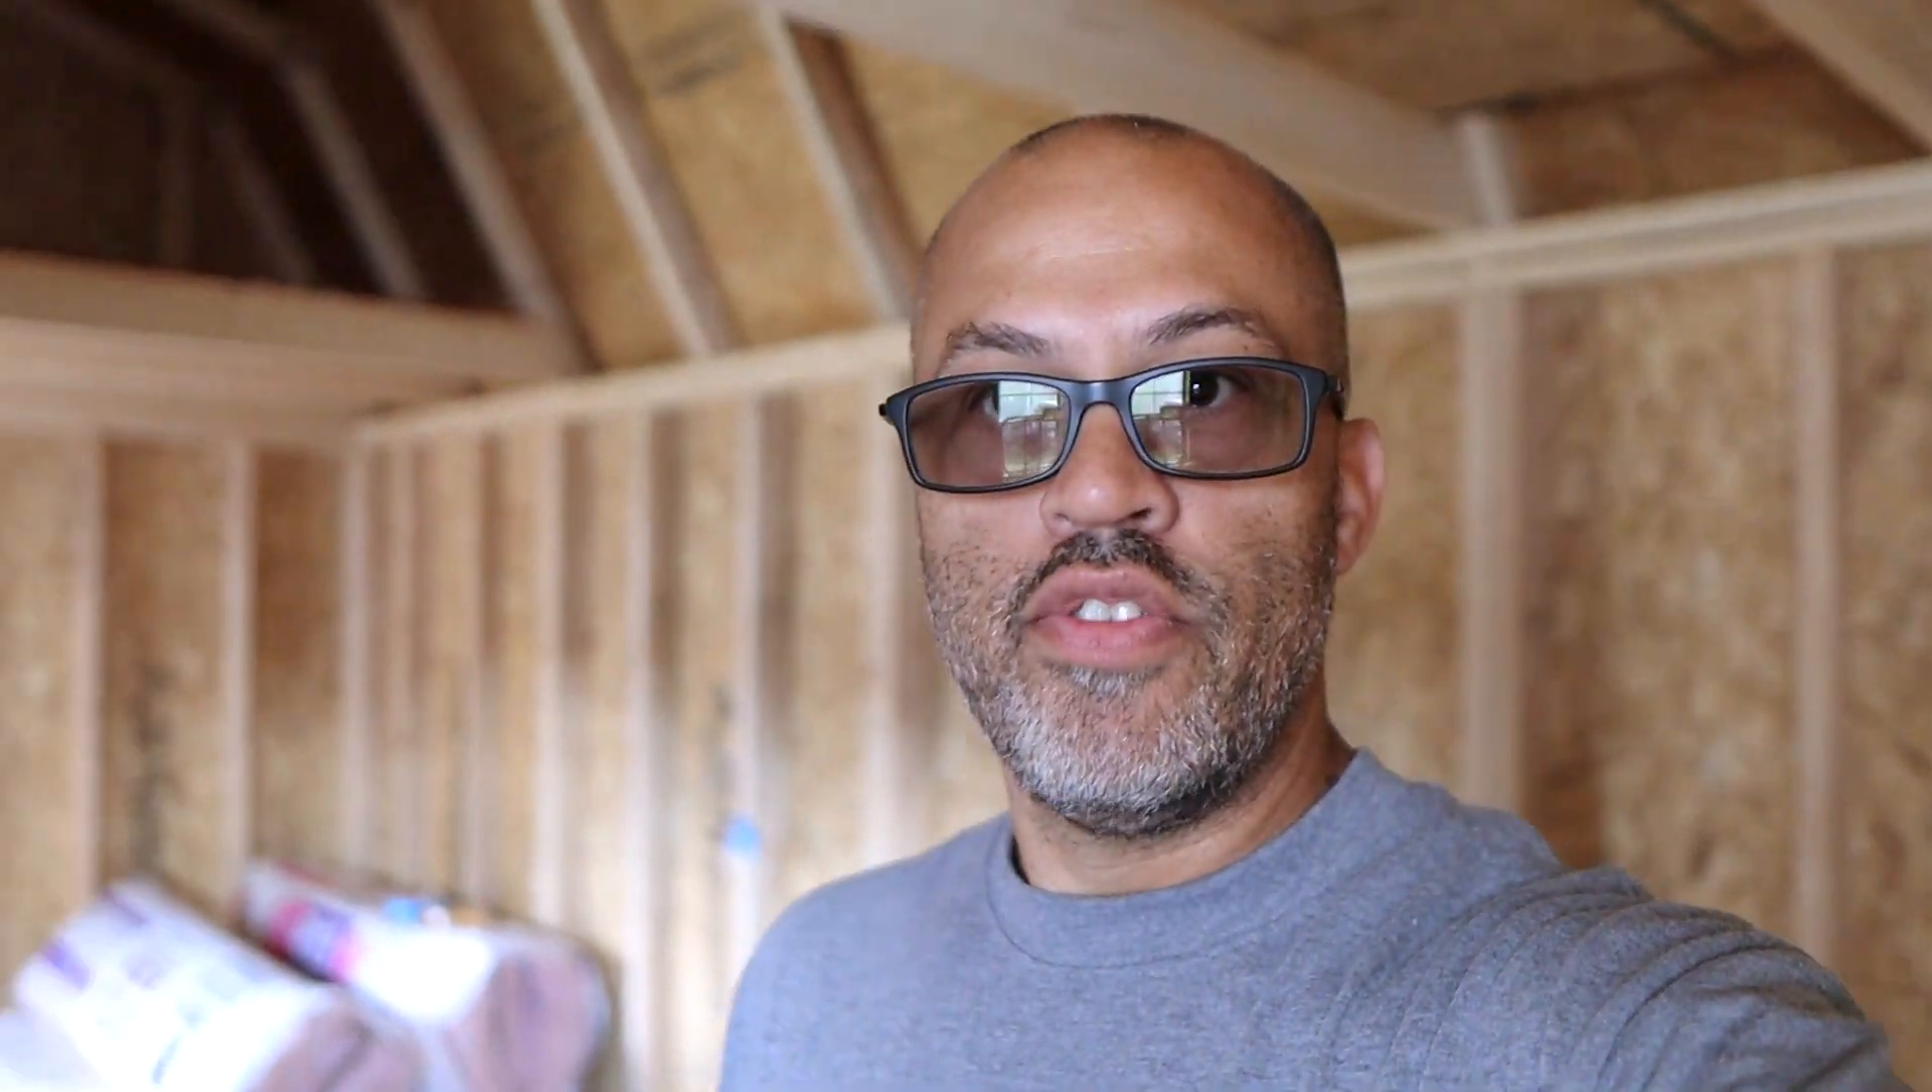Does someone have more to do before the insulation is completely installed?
Yes.